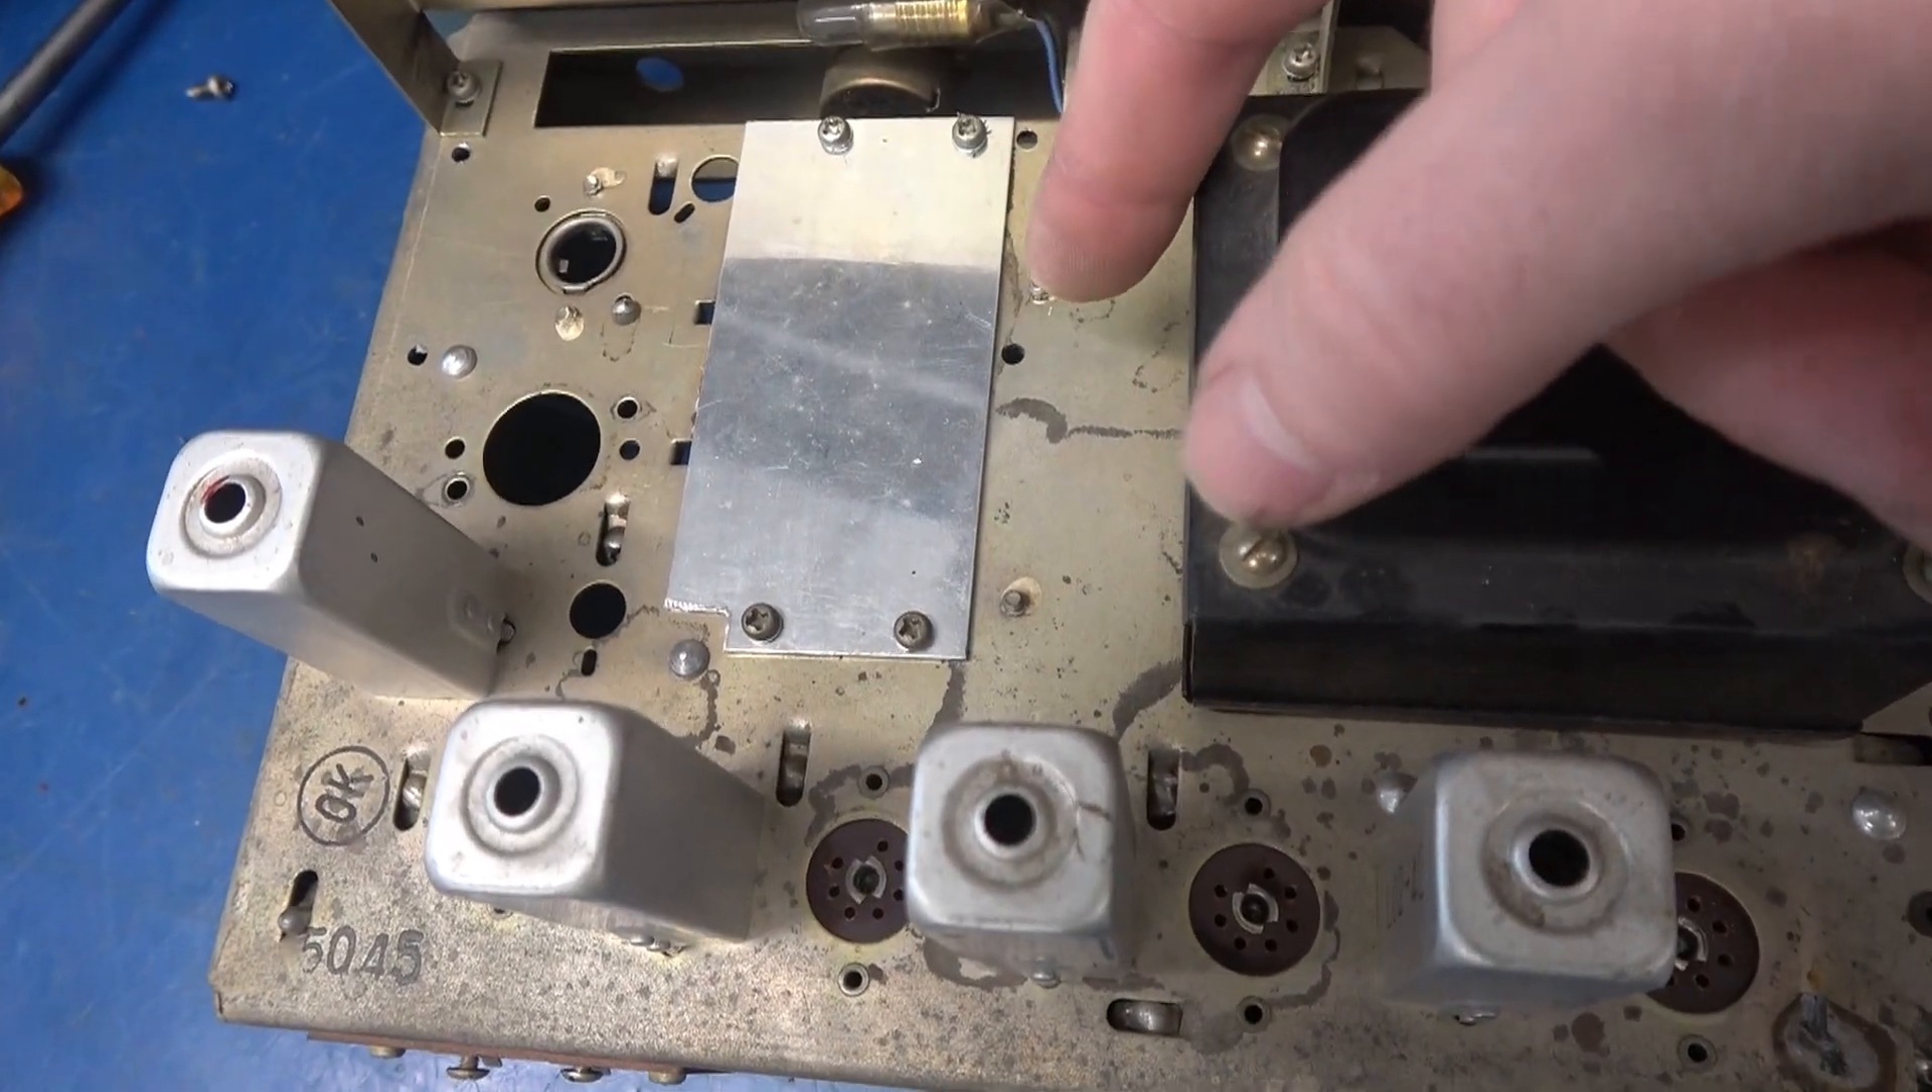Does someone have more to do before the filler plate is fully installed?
No.